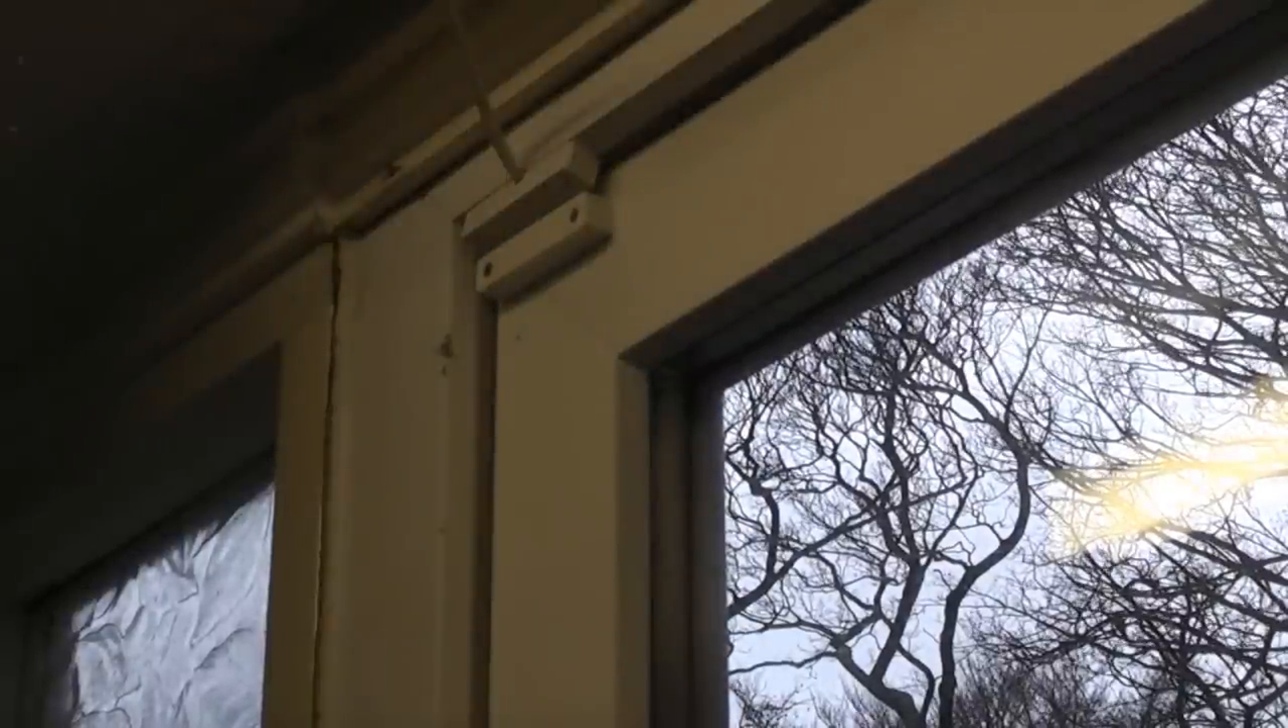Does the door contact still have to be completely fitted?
No.